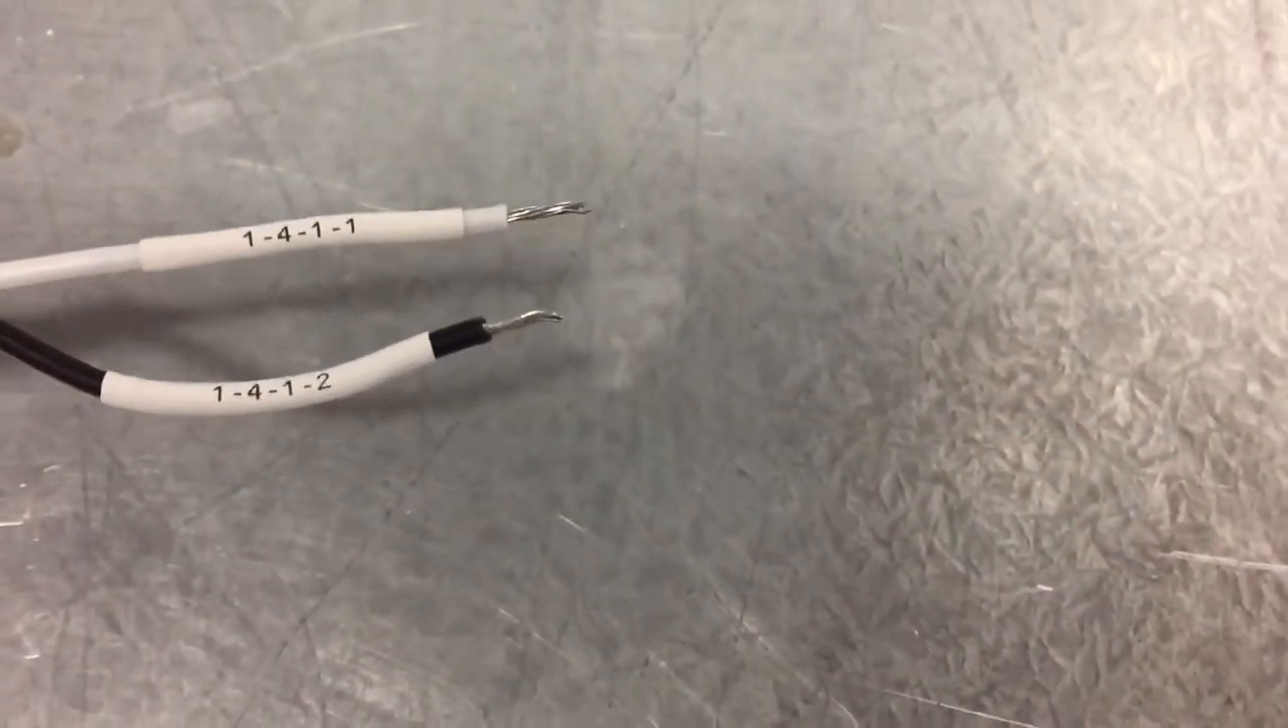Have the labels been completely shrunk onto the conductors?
Yes.